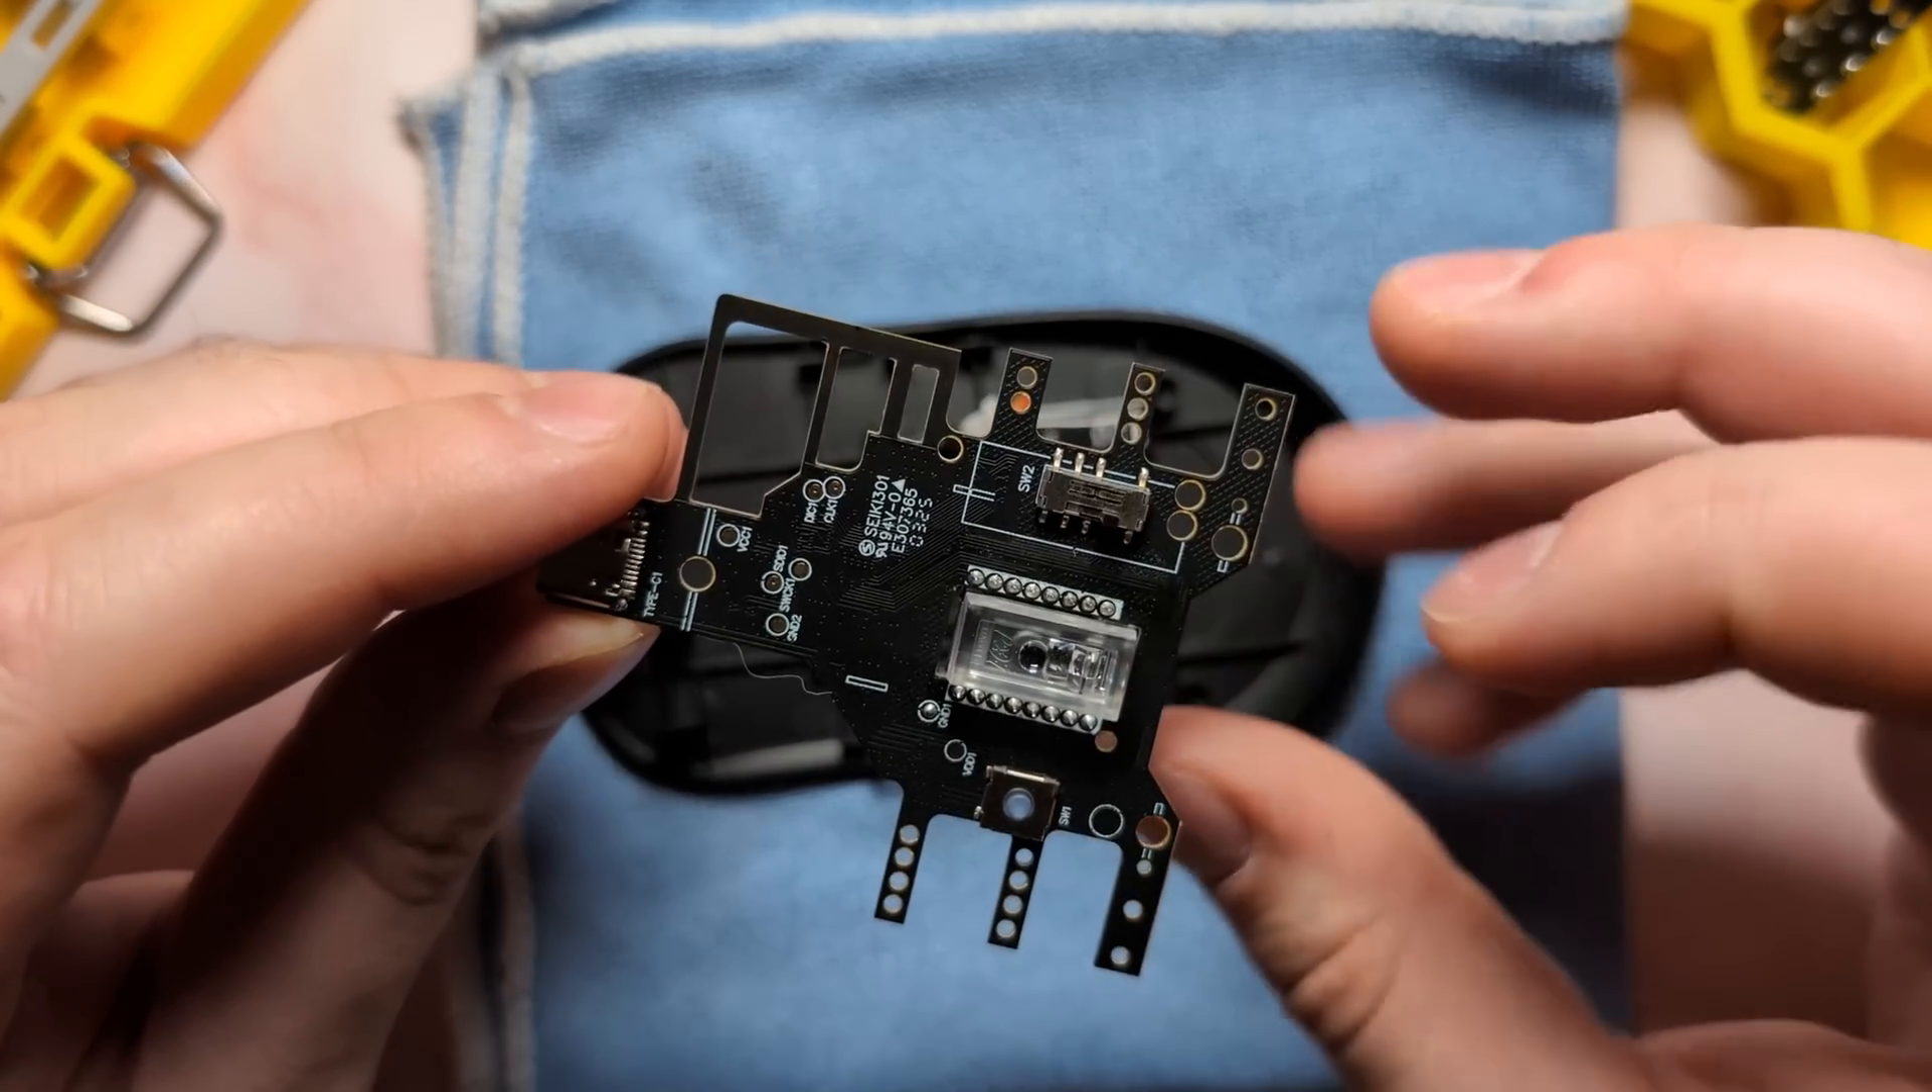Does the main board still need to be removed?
No.